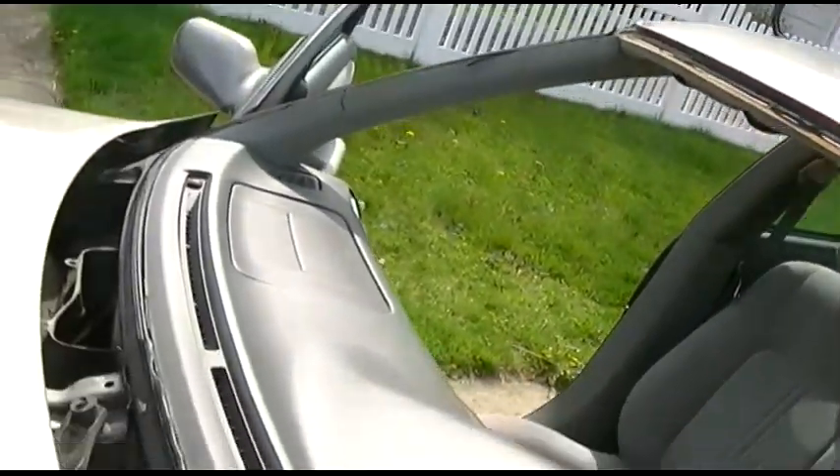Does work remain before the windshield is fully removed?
No.